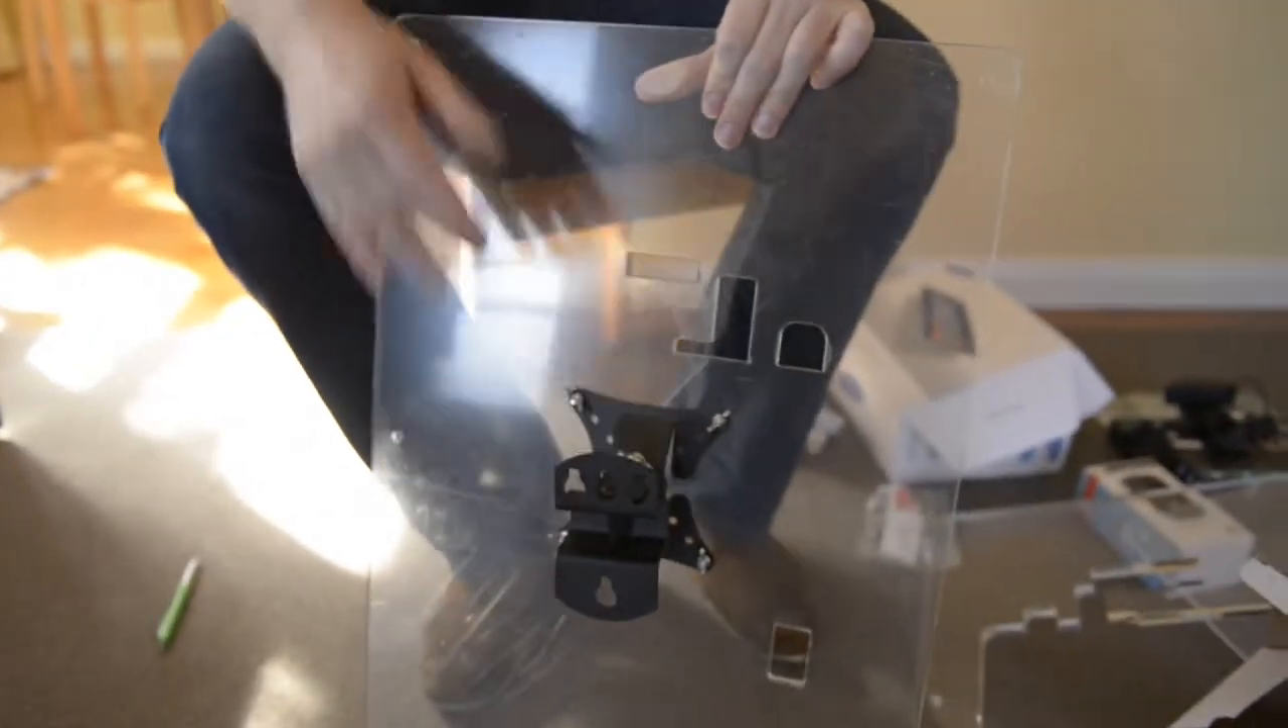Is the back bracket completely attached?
Yes.